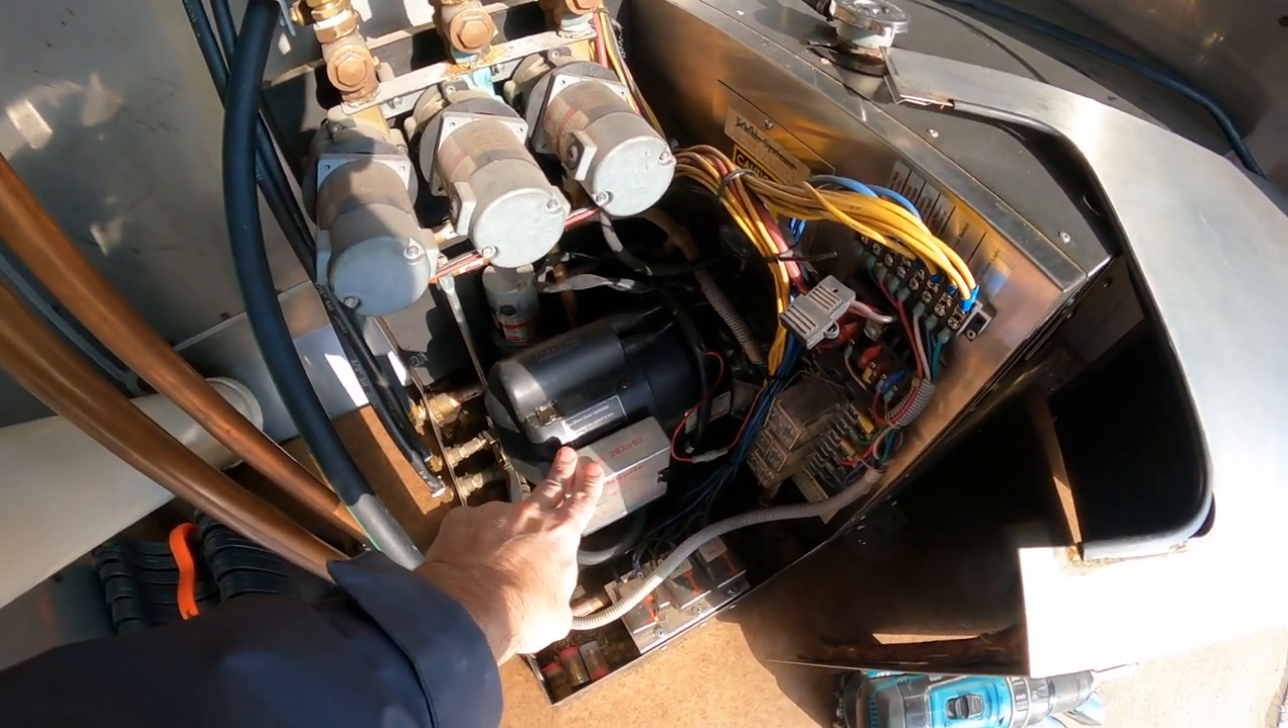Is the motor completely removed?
No.